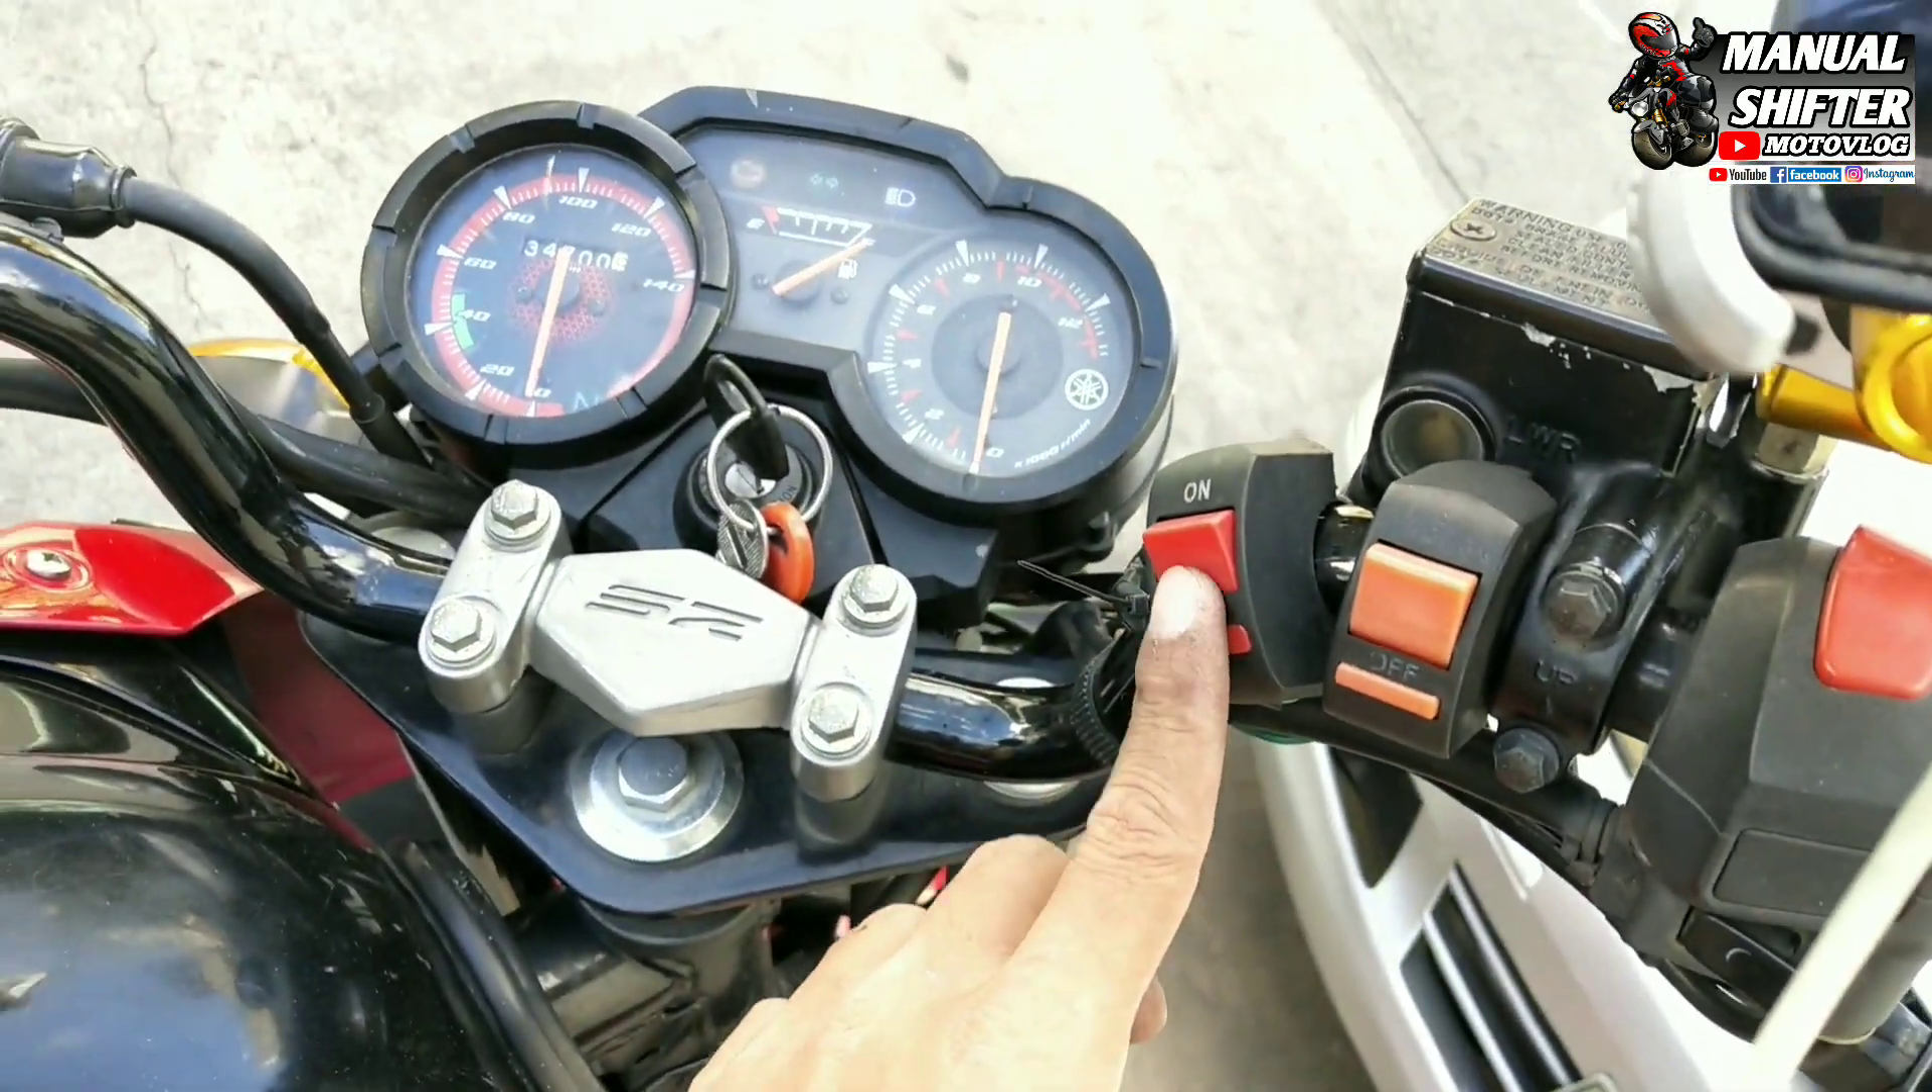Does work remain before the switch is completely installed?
No.